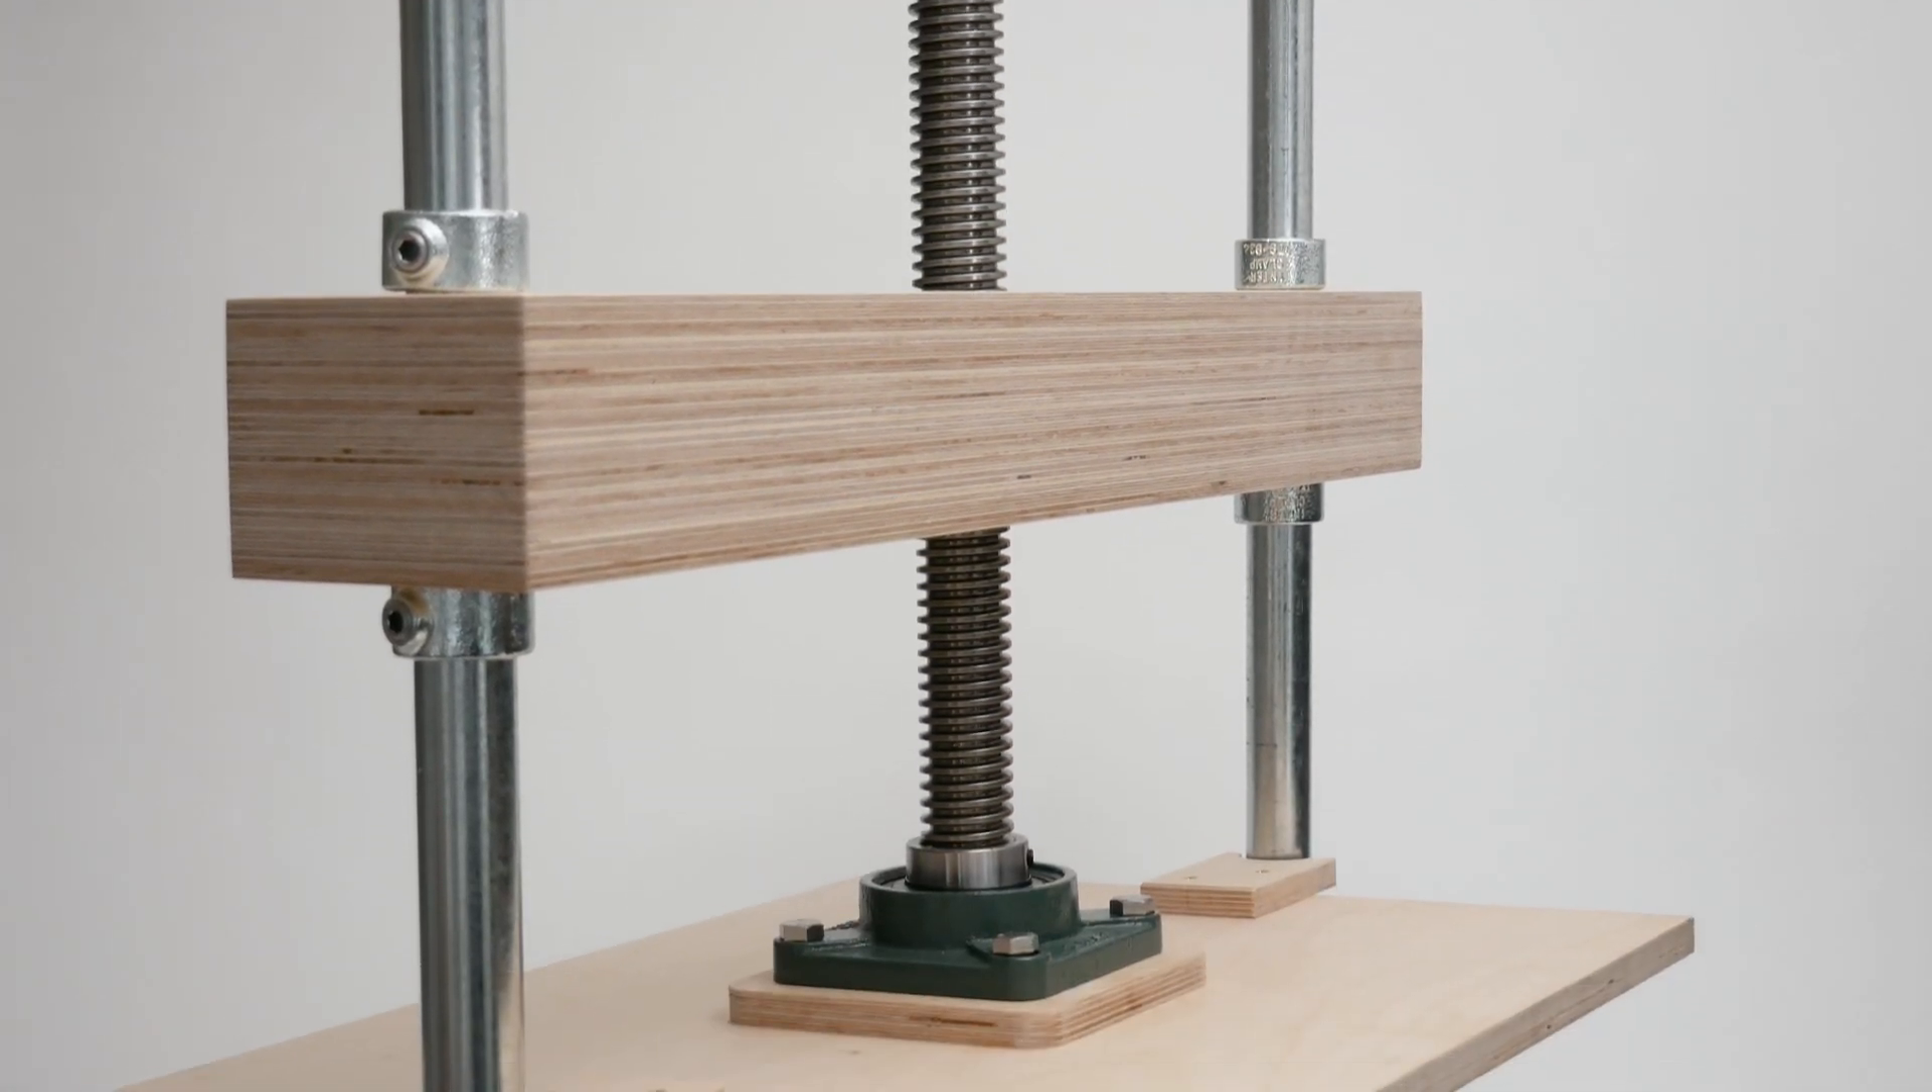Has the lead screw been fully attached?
Yes.